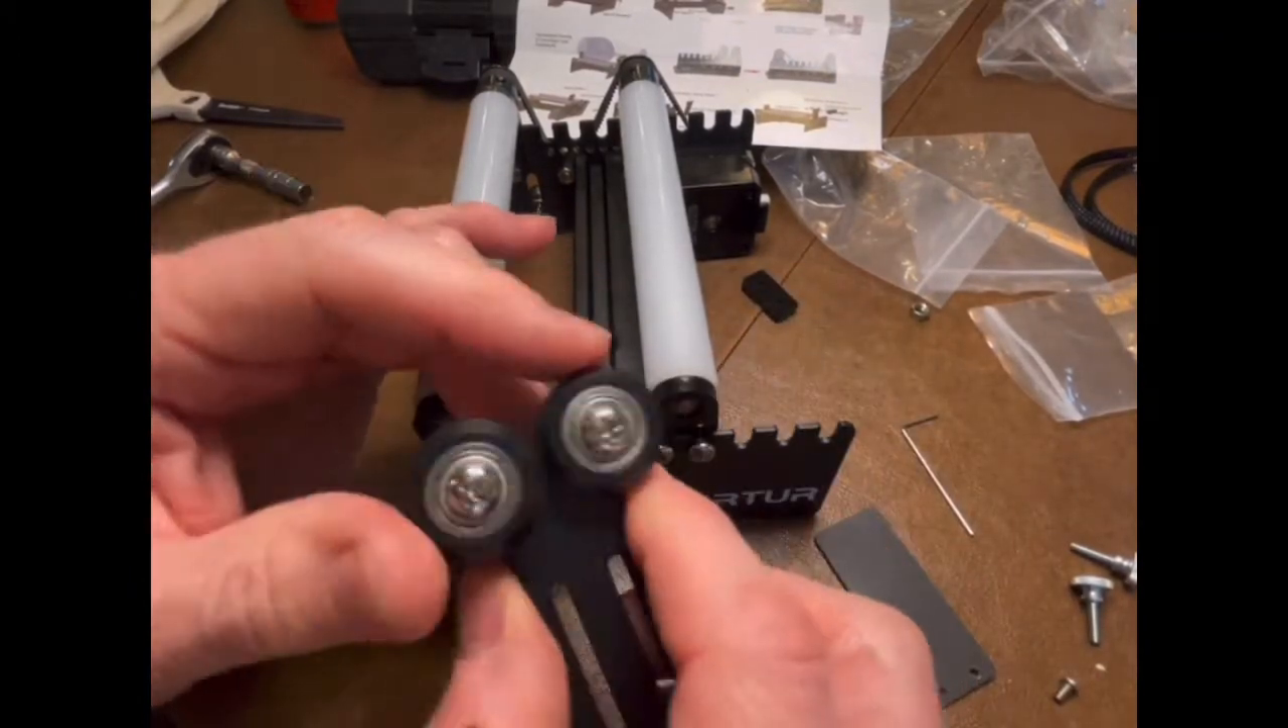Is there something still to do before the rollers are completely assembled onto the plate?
No.